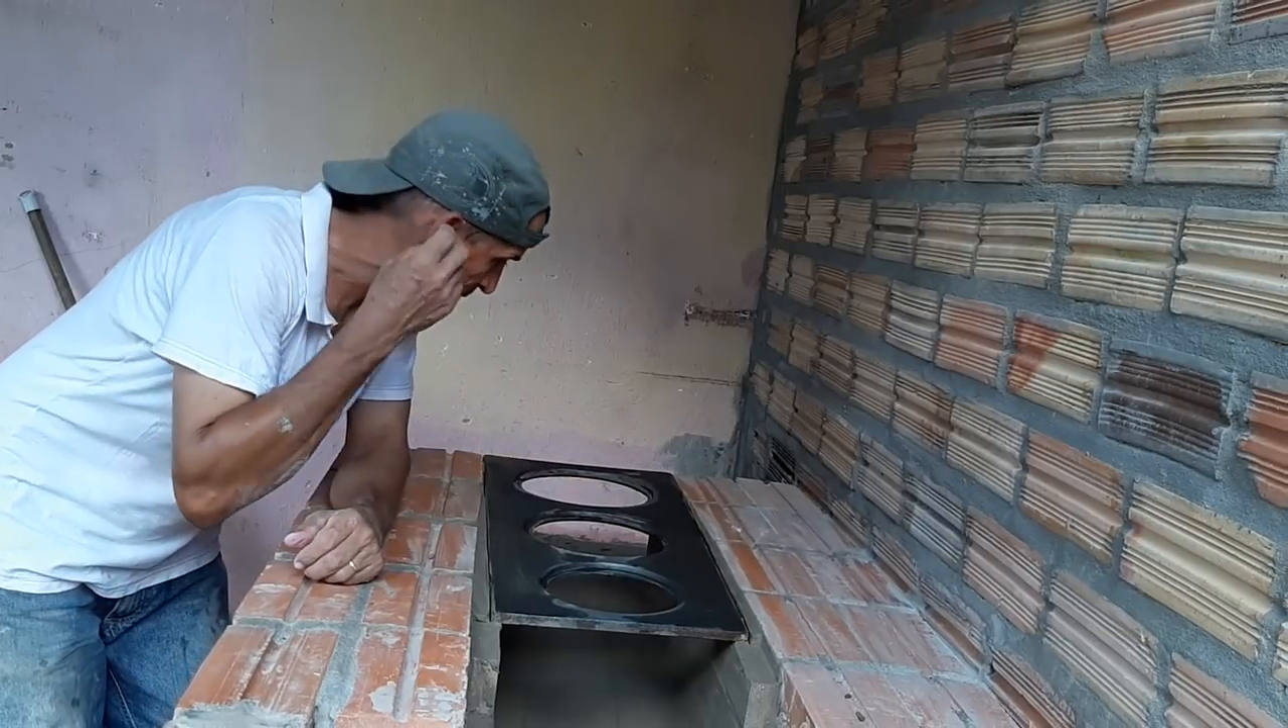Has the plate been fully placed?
Yes.